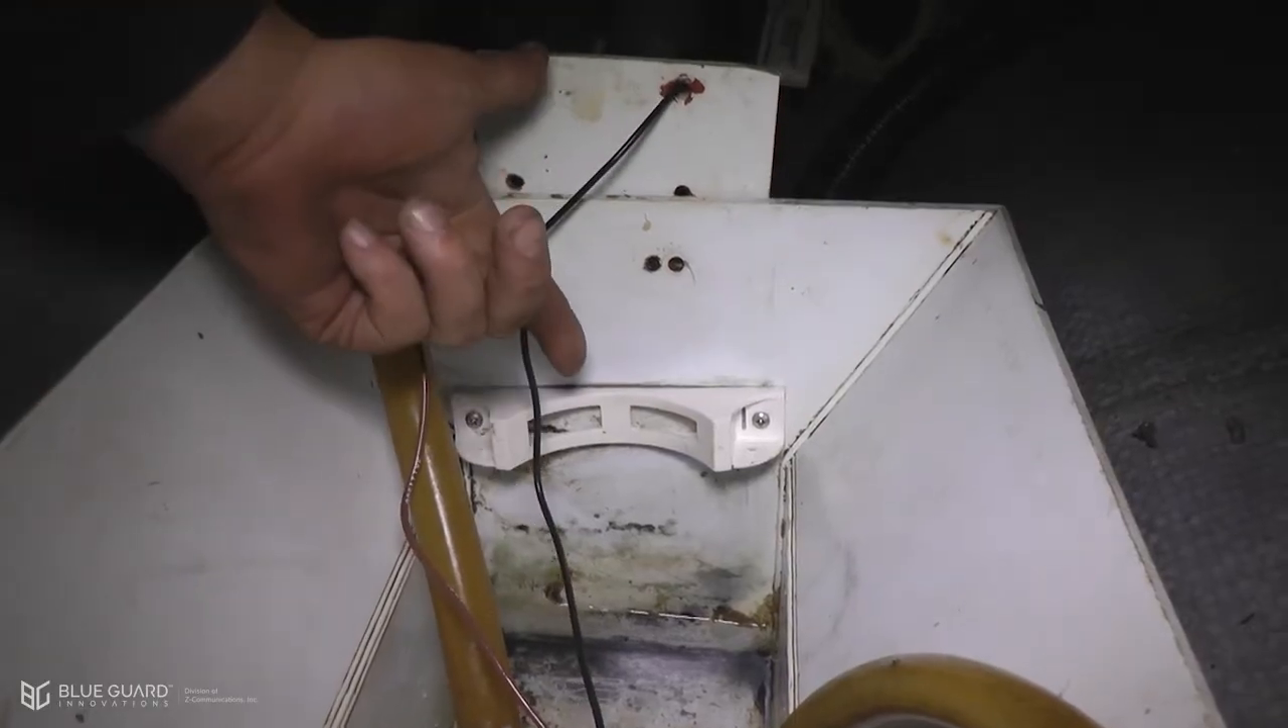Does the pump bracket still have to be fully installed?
No.